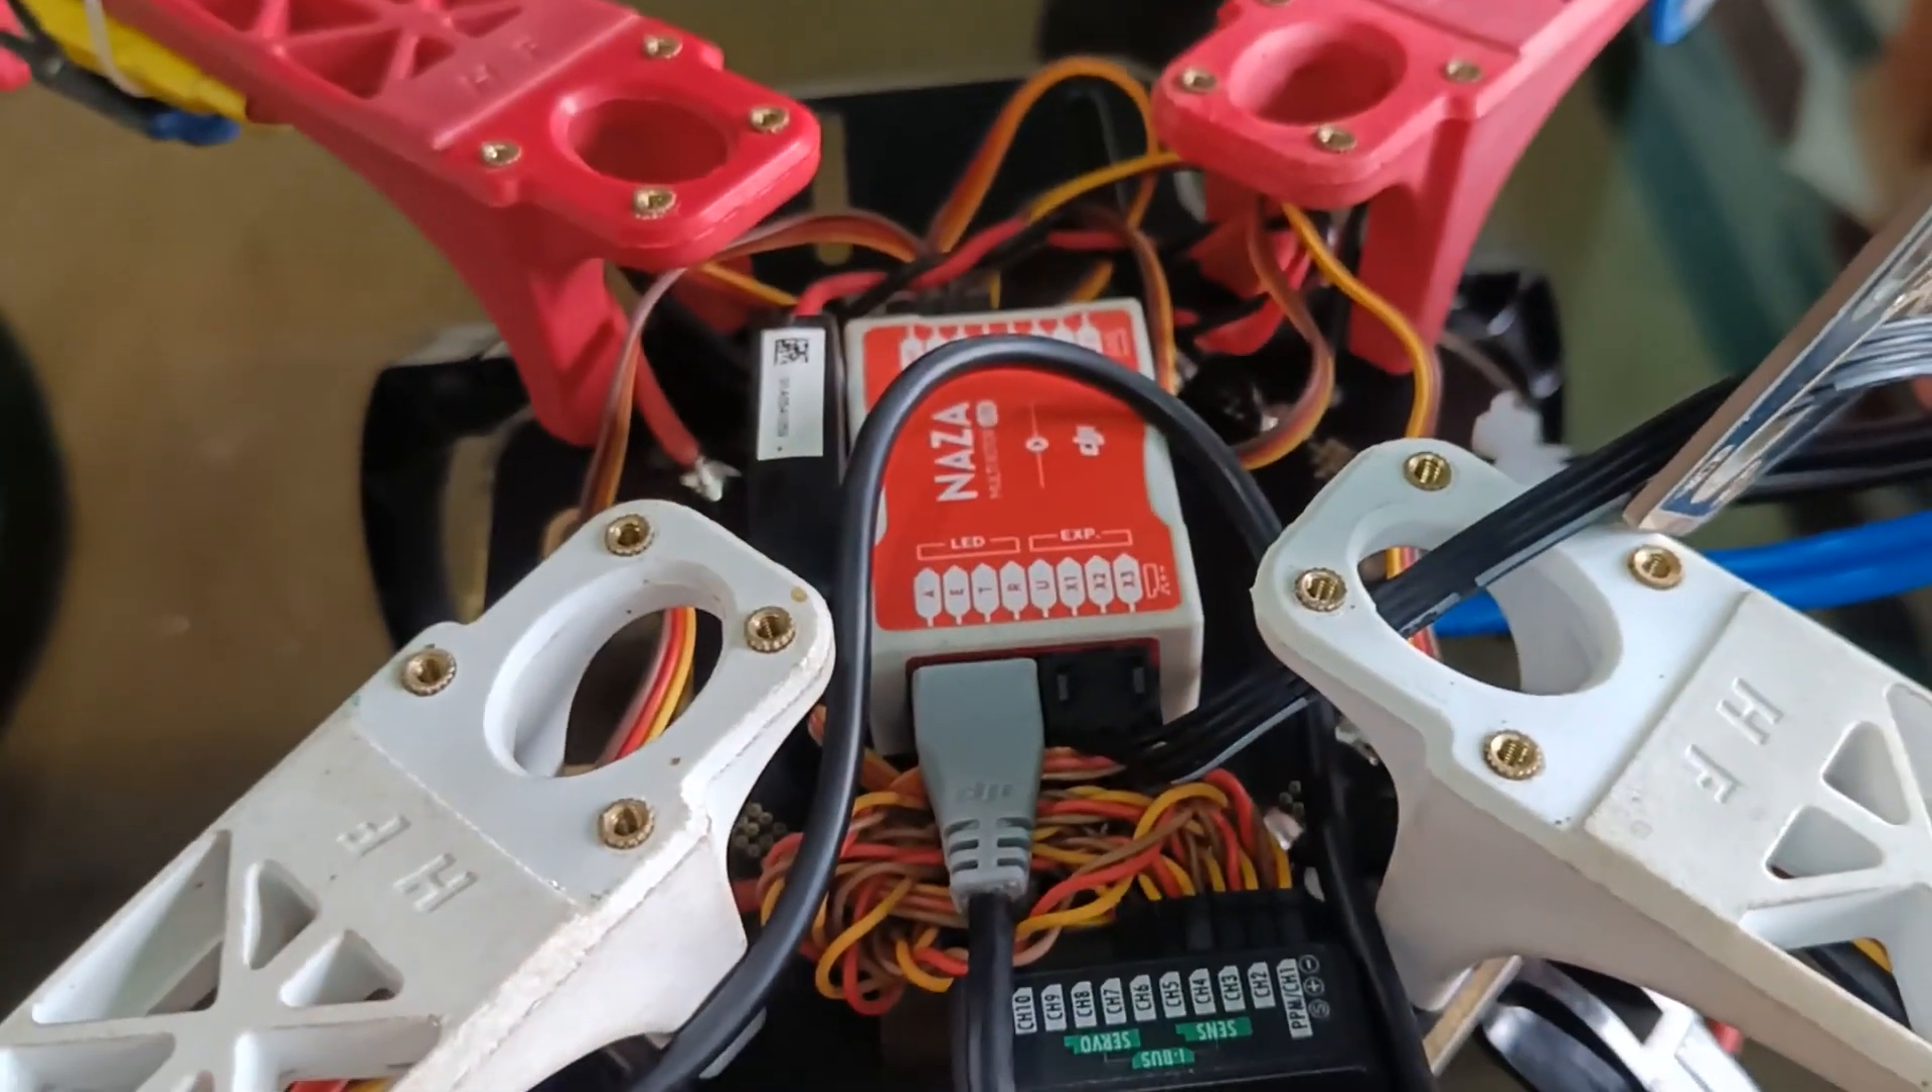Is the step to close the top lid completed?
No.